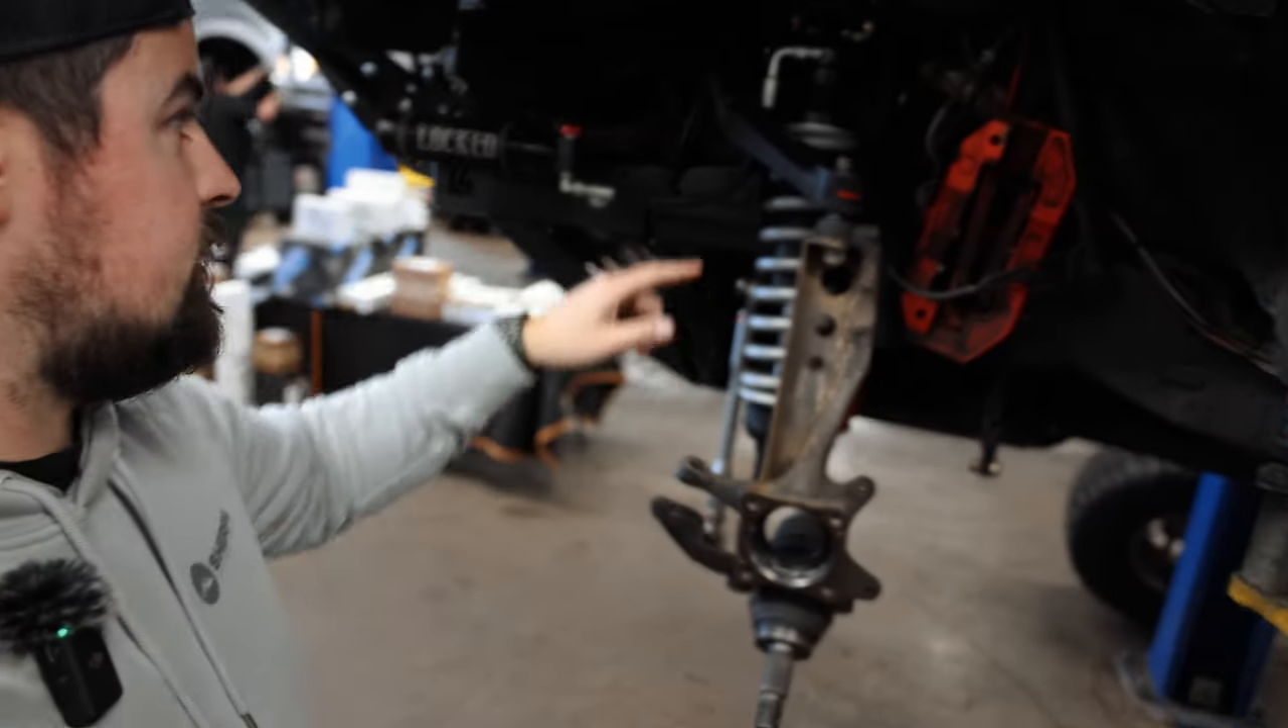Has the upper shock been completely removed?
No.